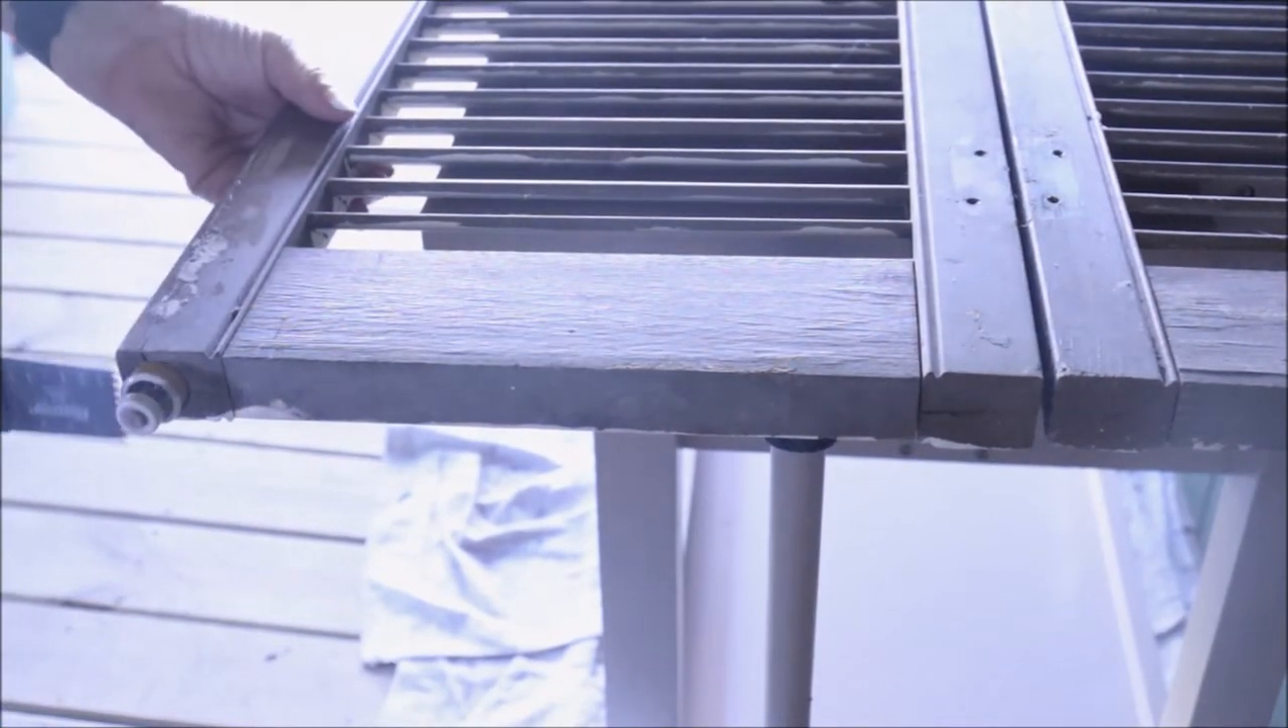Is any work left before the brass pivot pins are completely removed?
Yes.